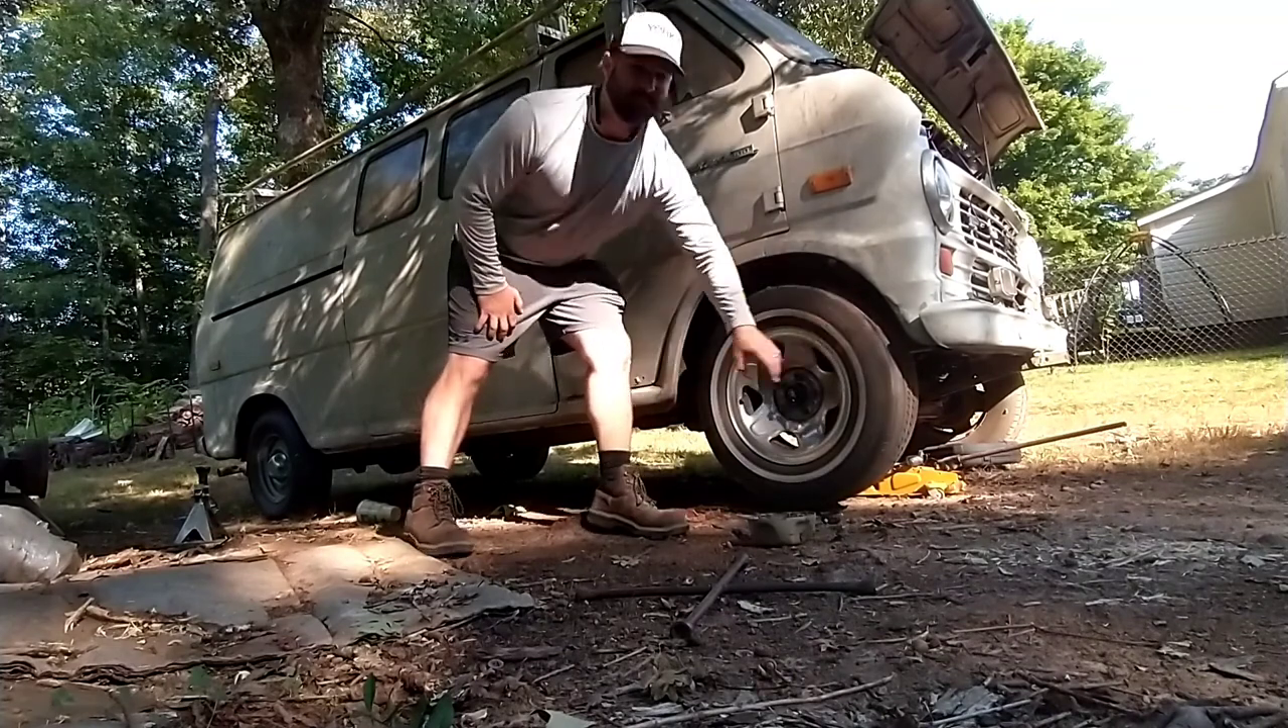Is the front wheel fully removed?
No.